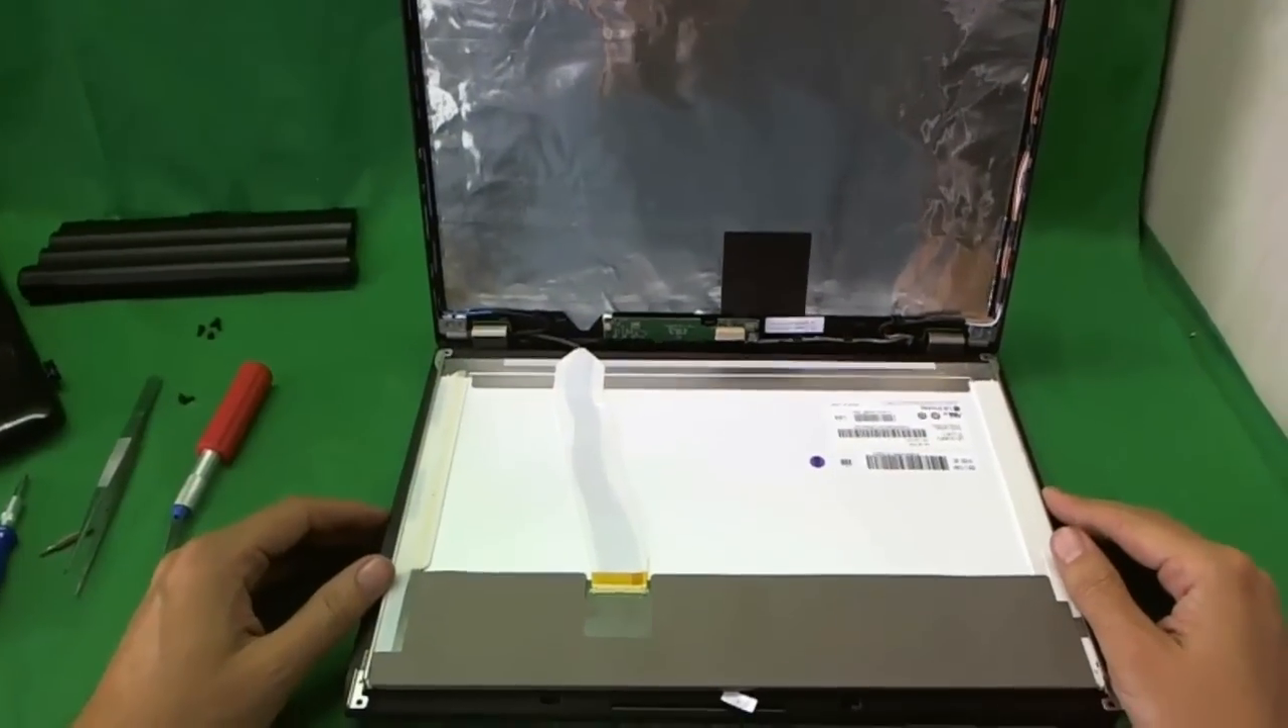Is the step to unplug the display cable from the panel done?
No.